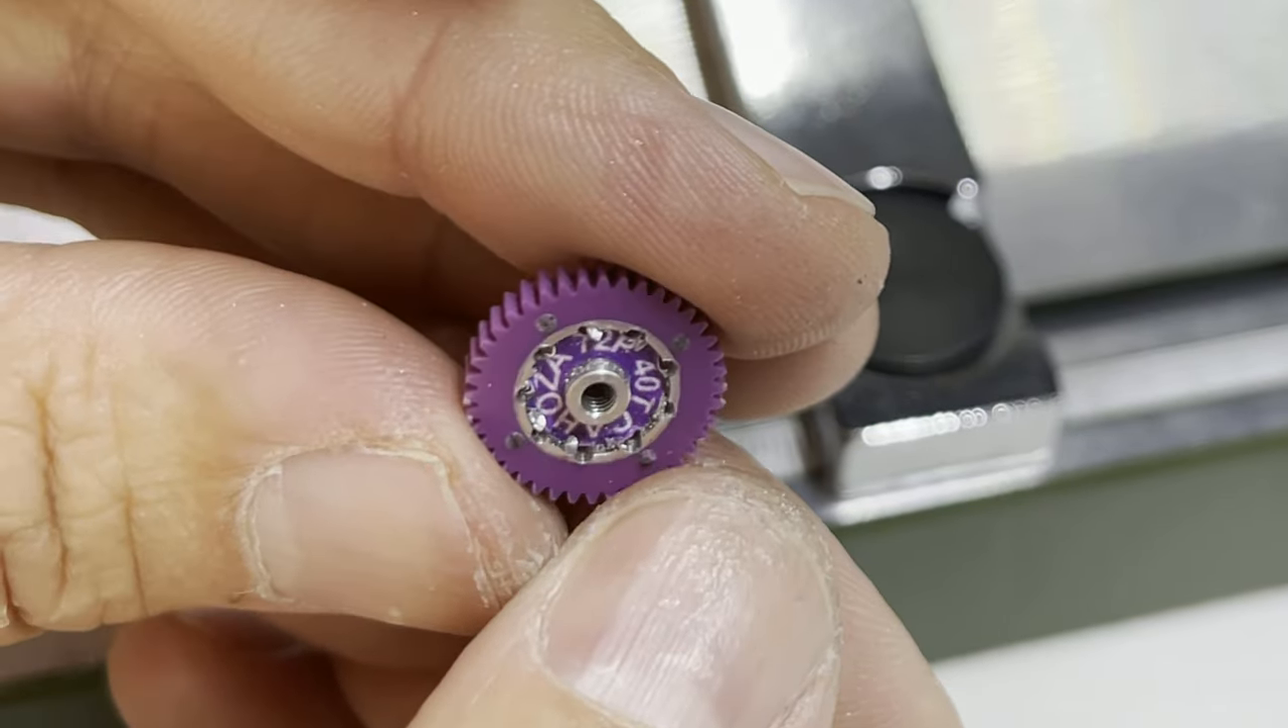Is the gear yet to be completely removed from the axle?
No.